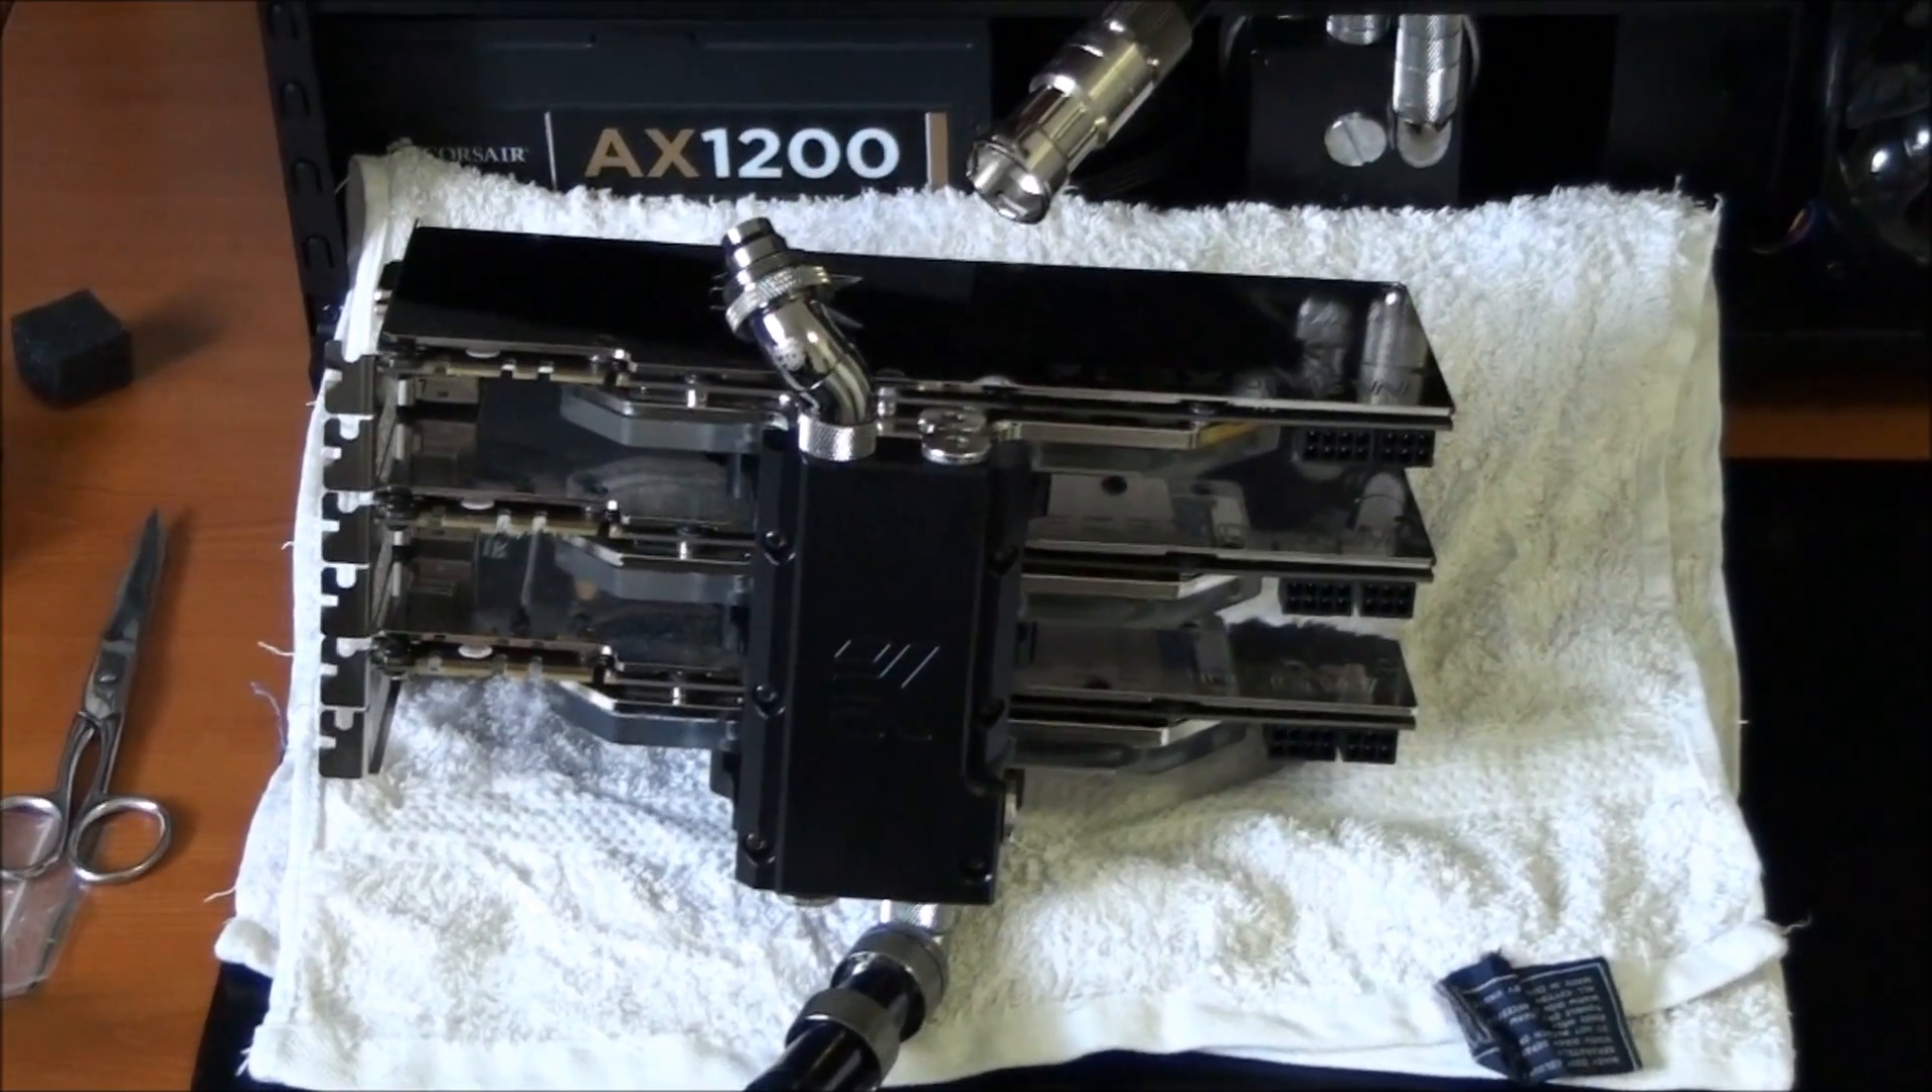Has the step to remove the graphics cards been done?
Yes.